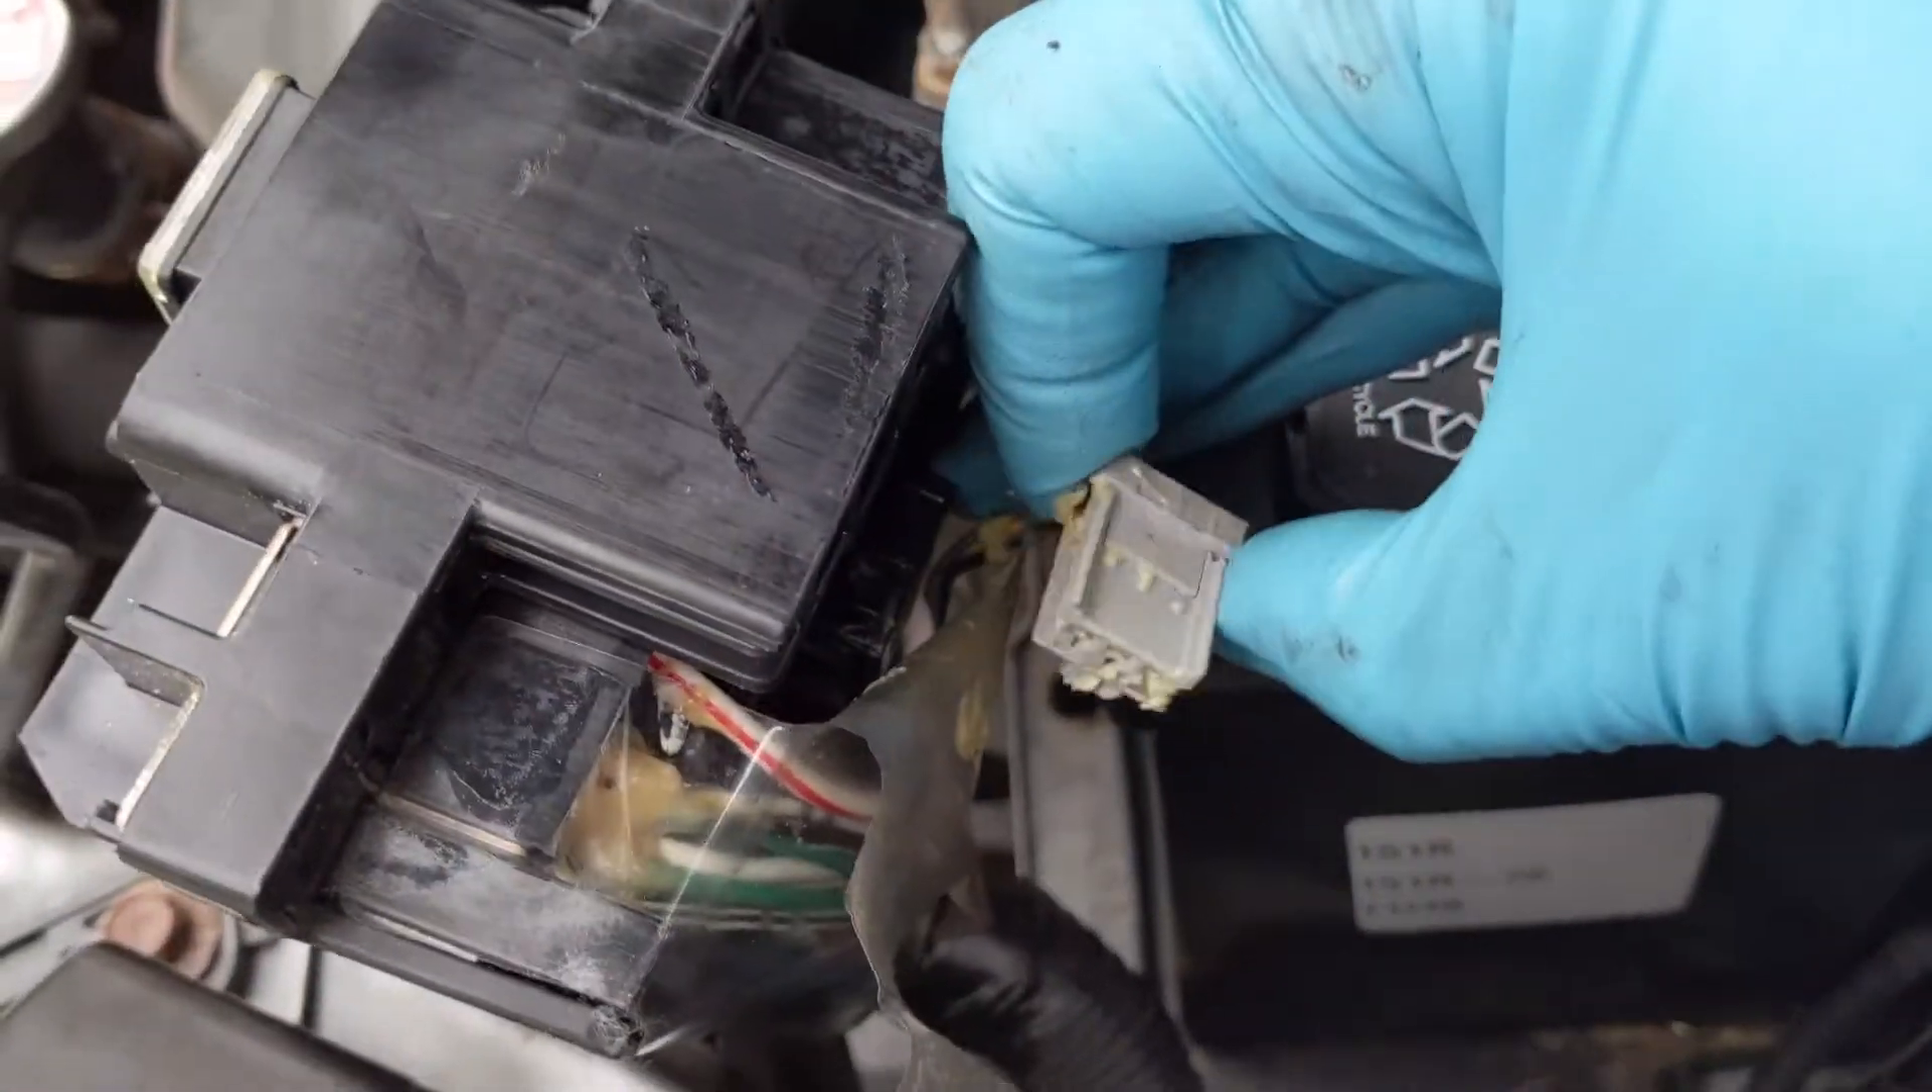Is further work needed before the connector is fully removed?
No.